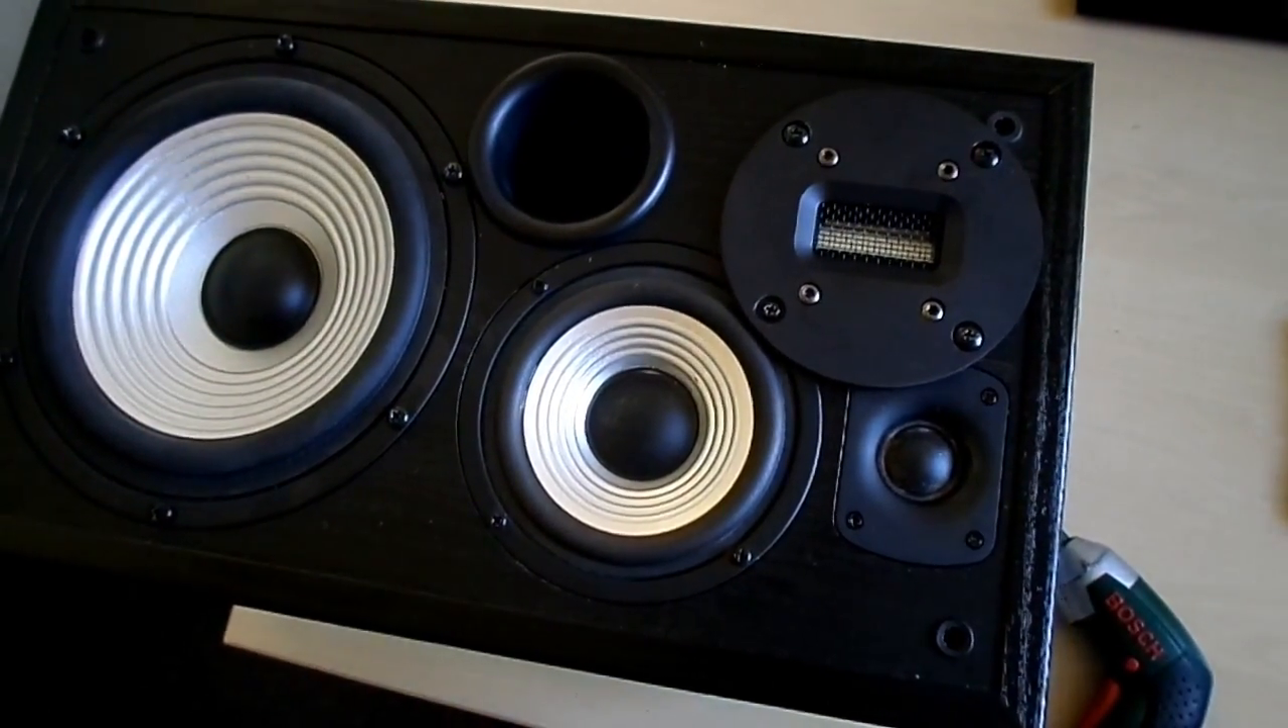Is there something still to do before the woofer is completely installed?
No.